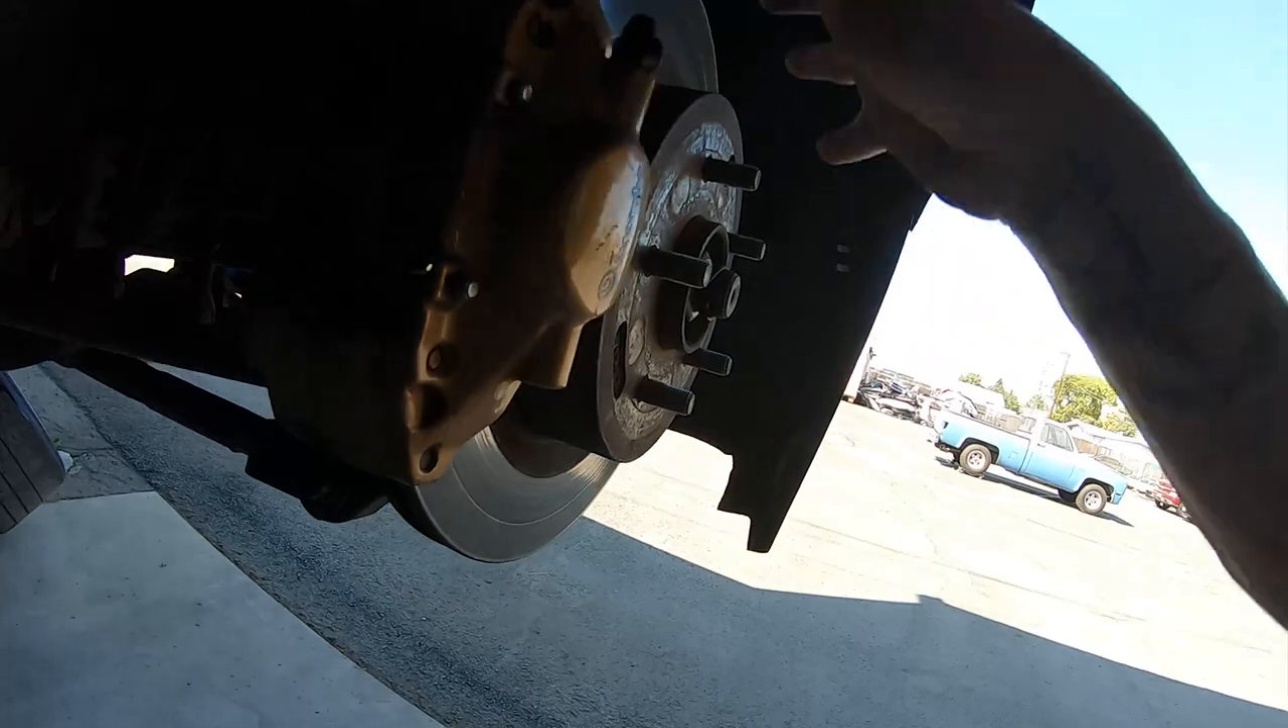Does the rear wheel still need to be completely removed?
No.